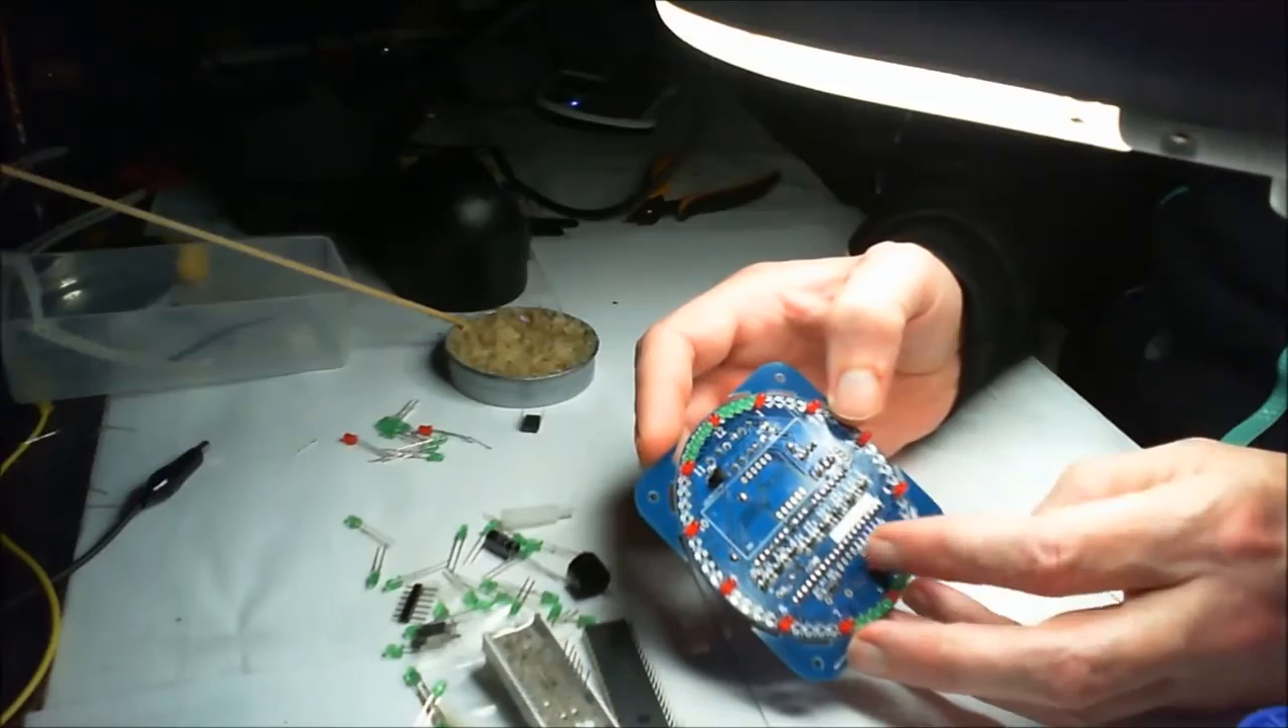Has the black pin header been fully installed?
No.